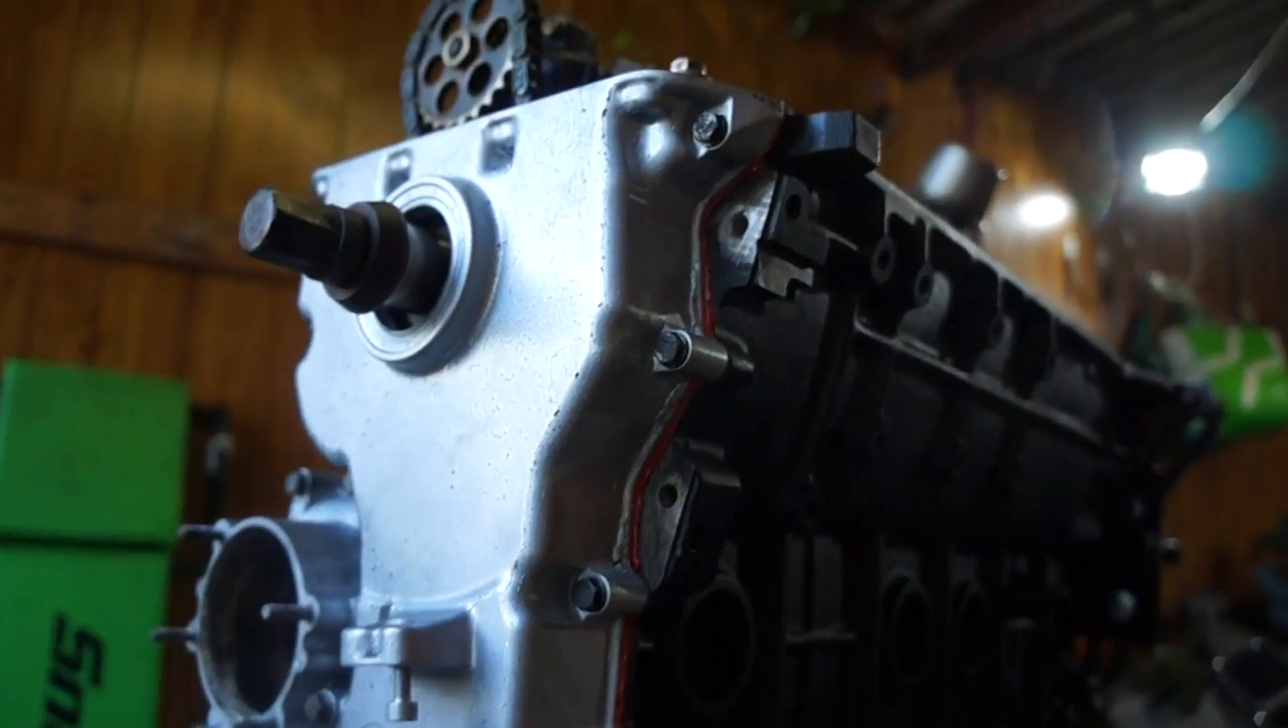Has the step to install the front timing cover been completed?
Yes.